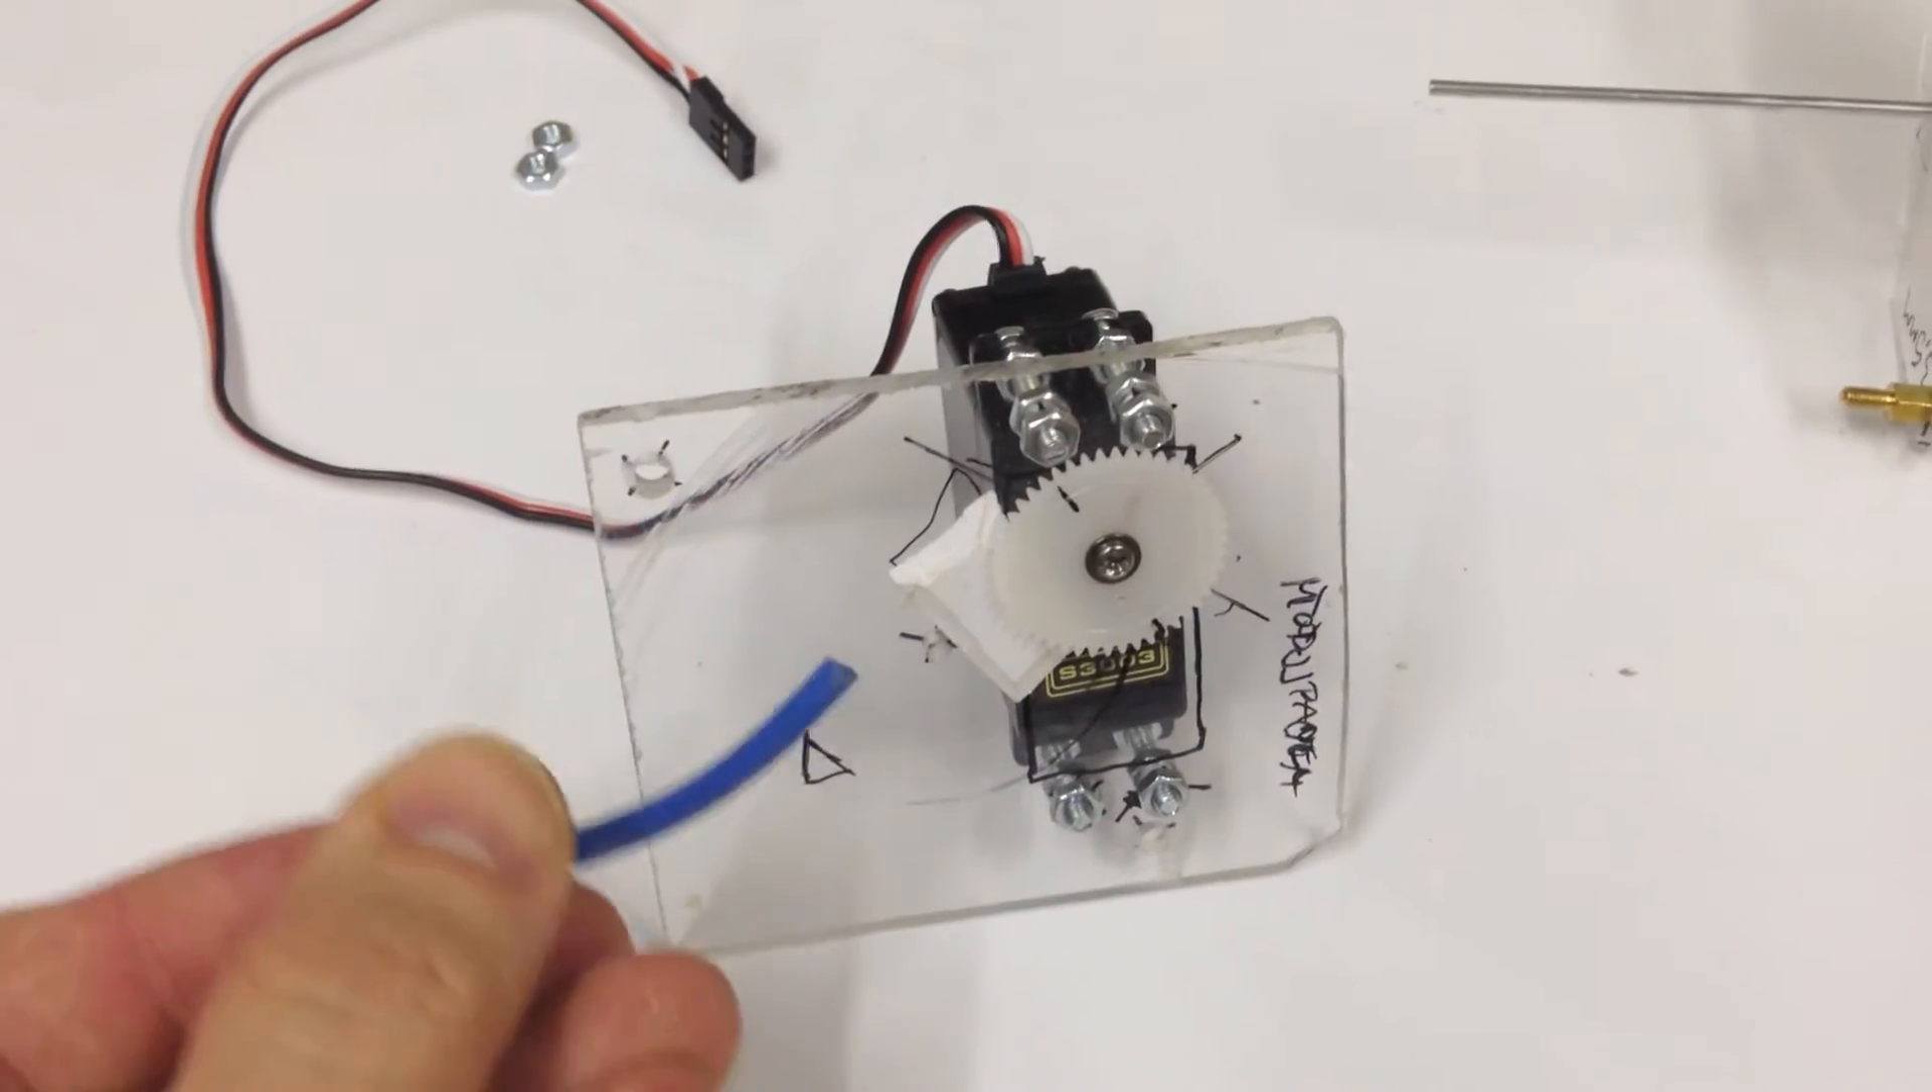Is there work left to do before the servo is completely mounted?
No.